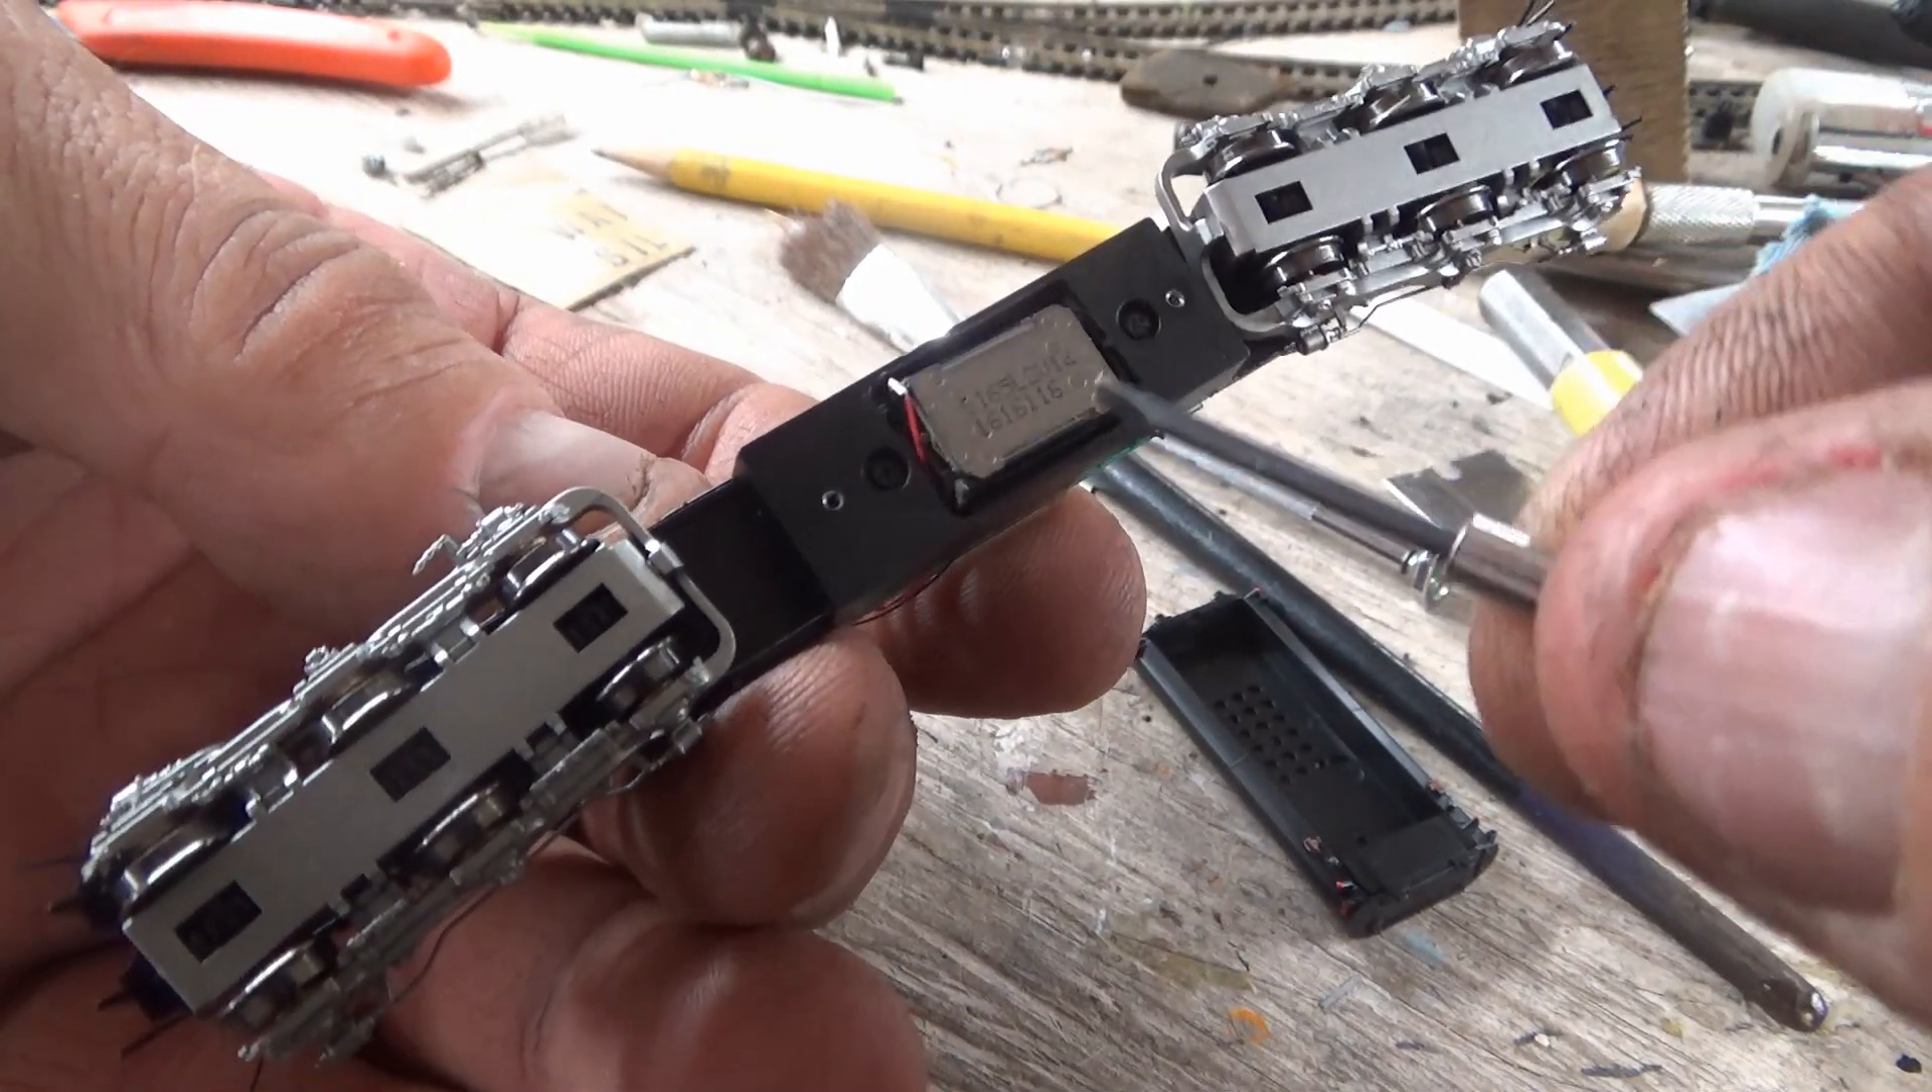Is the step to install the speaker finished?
Yes.